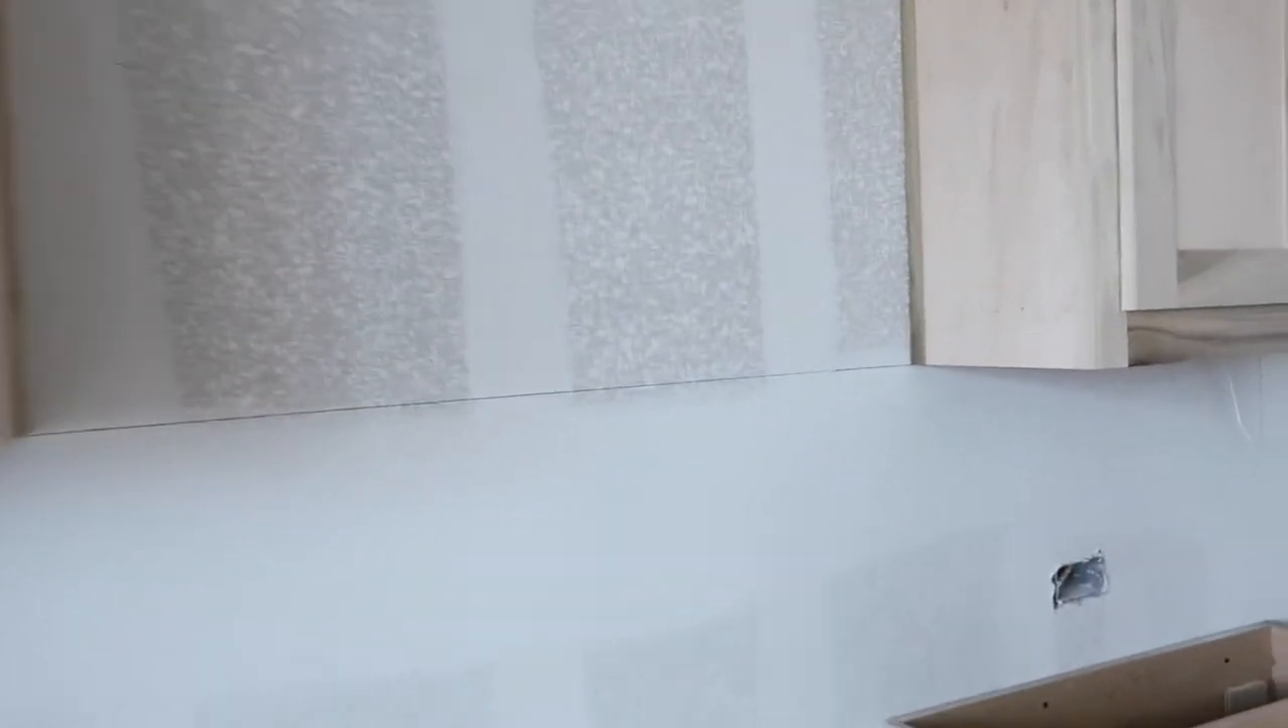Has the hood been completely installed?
No.